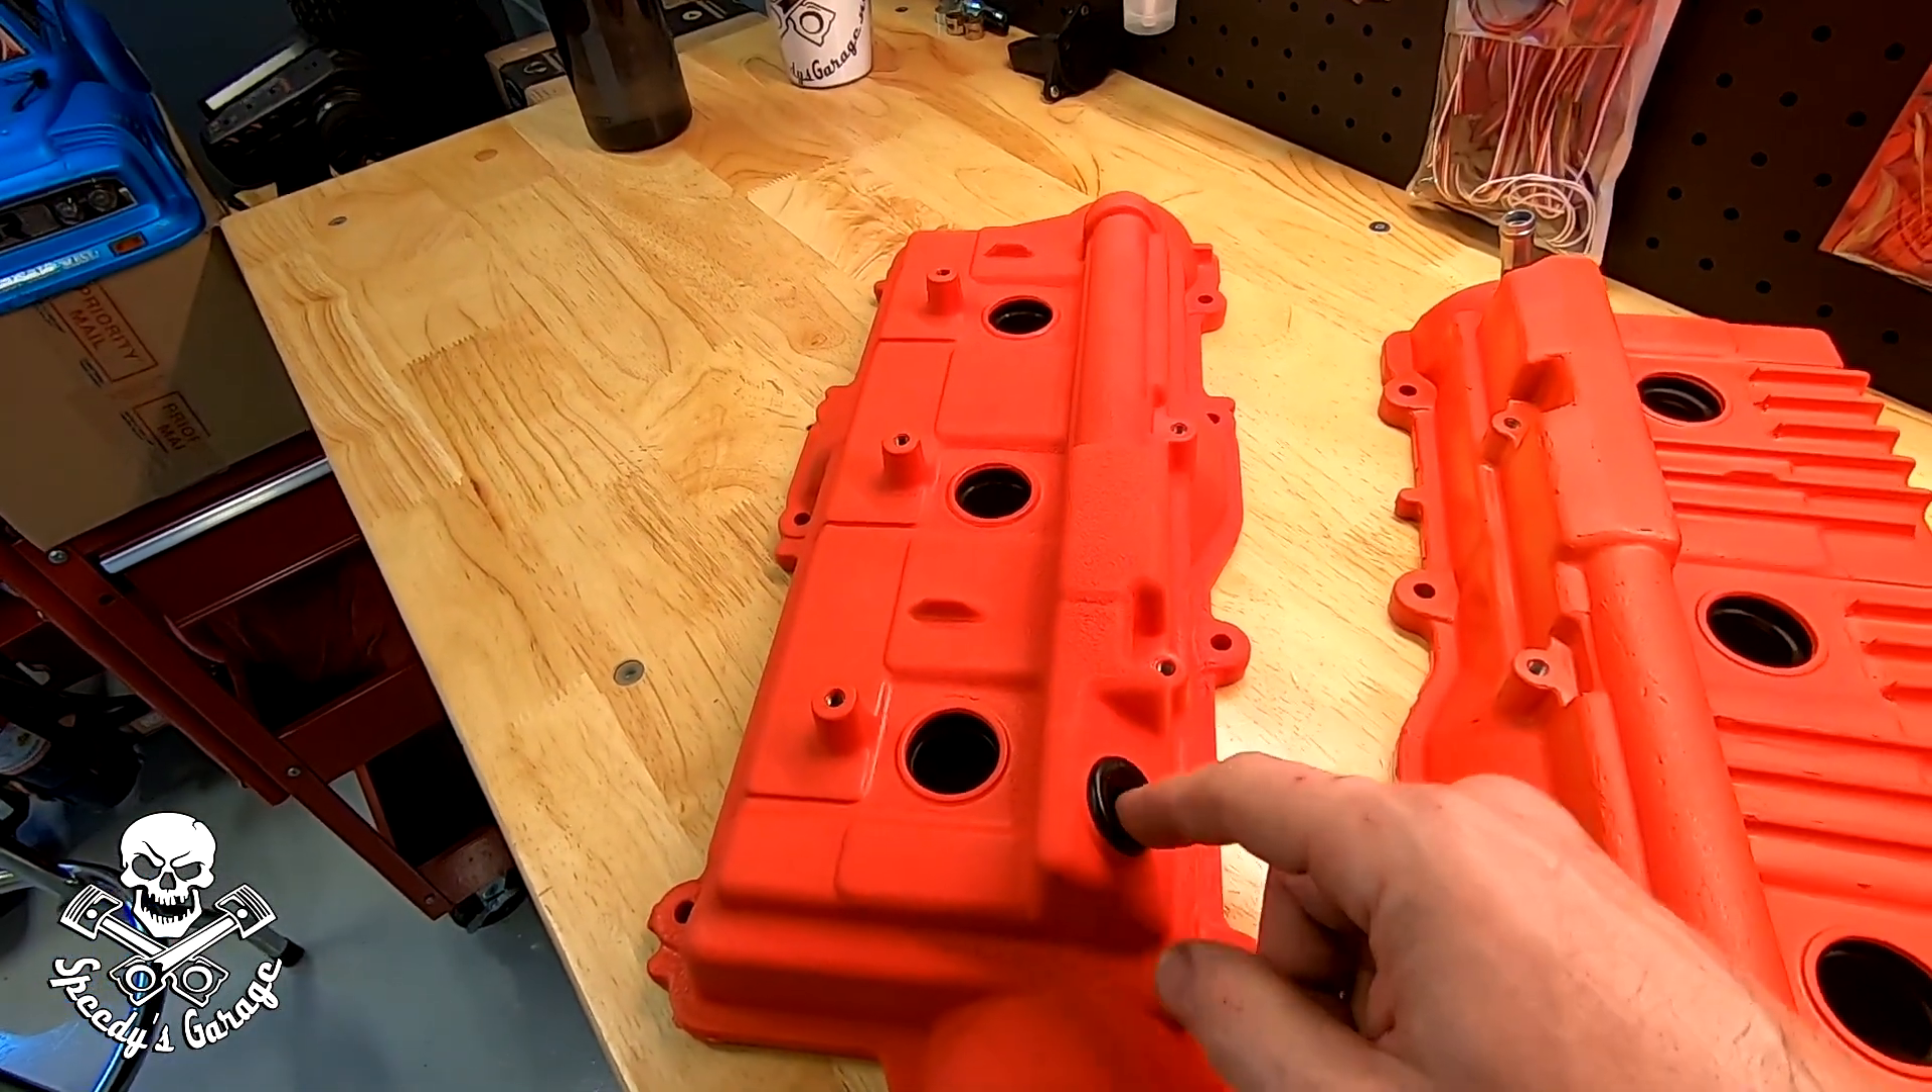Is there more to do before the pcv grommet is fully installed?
No.